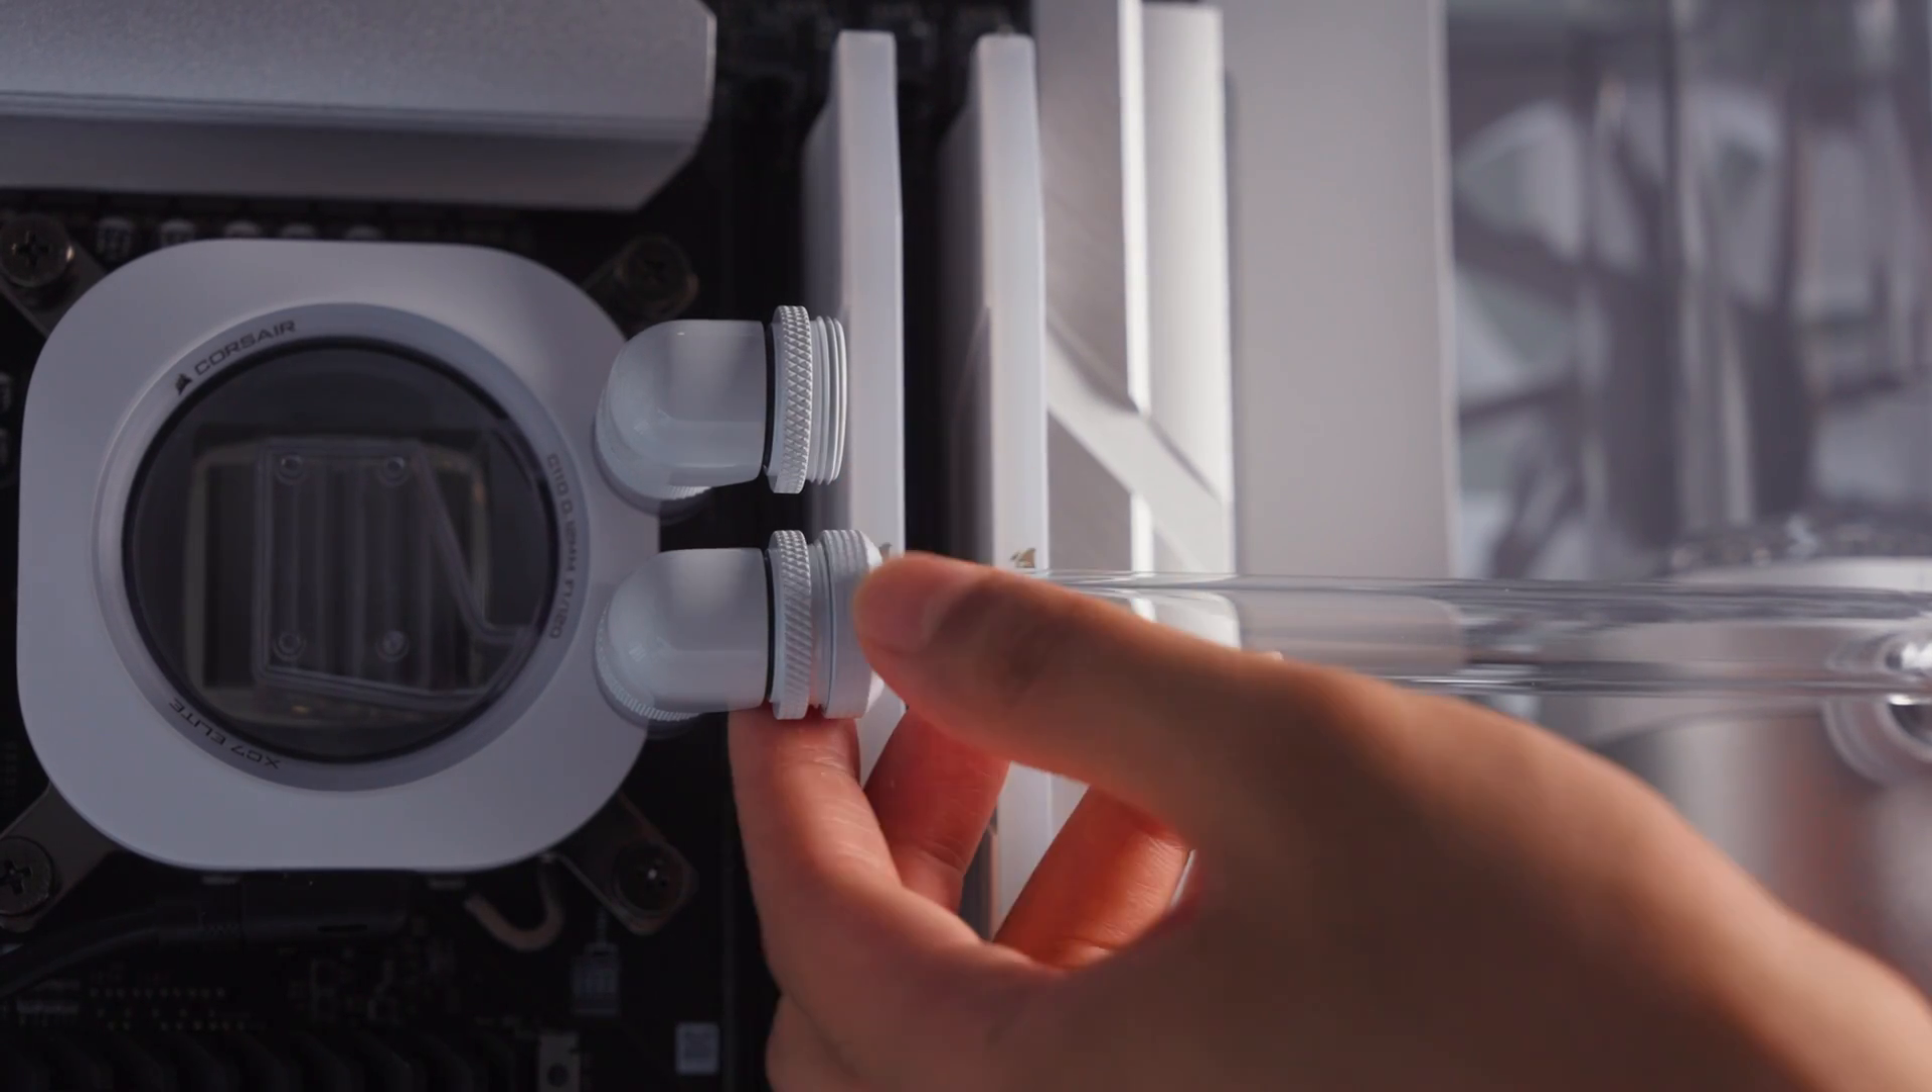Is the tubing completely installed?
No.